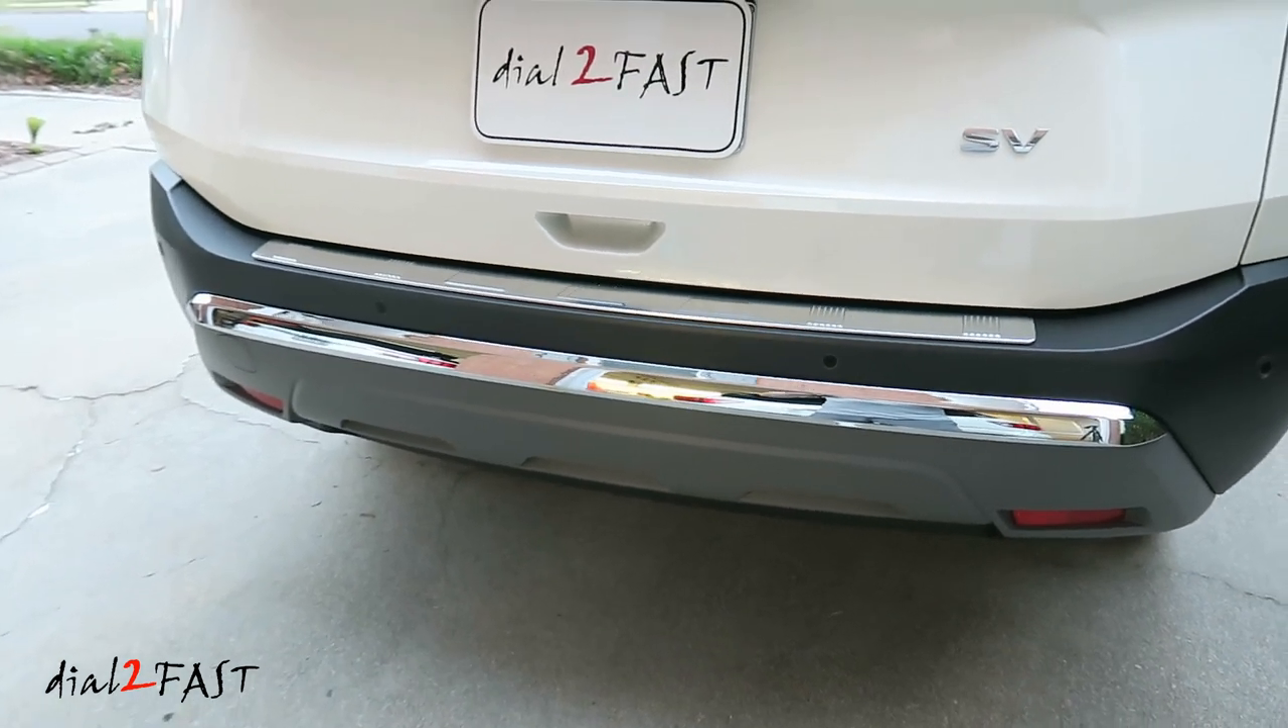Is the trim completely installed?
Yes.